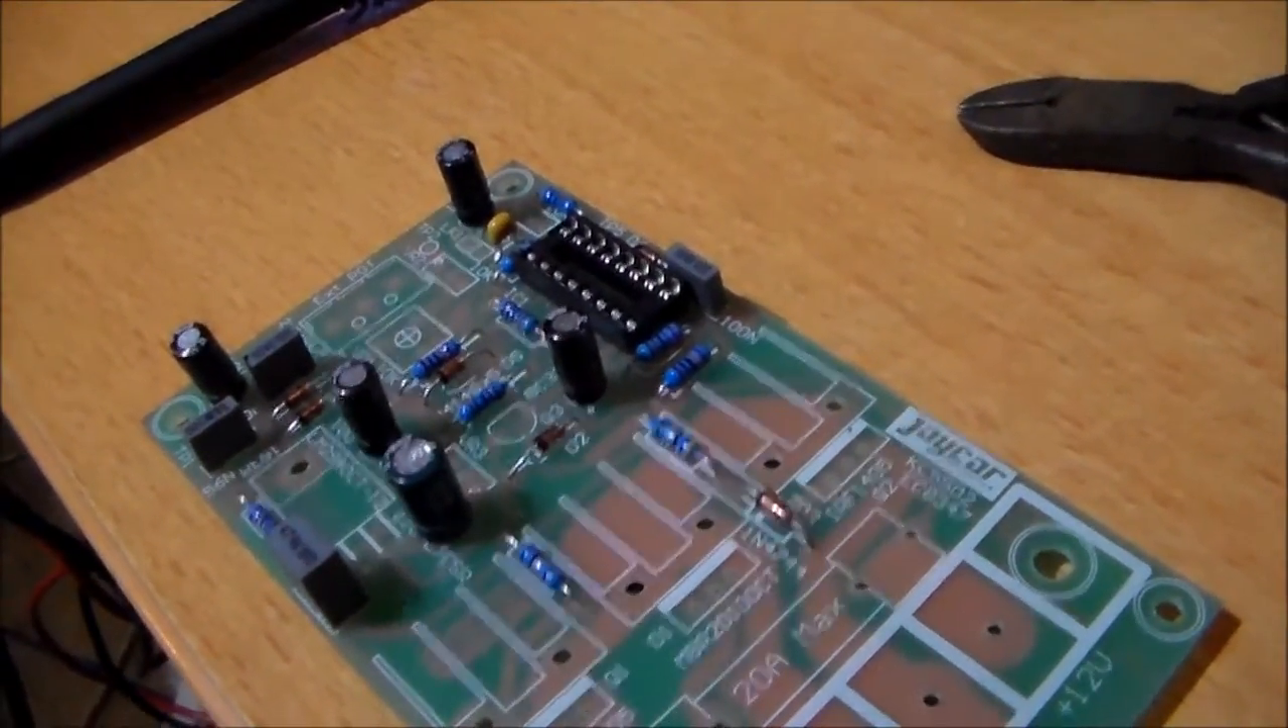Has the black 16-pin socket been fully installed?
Yes.